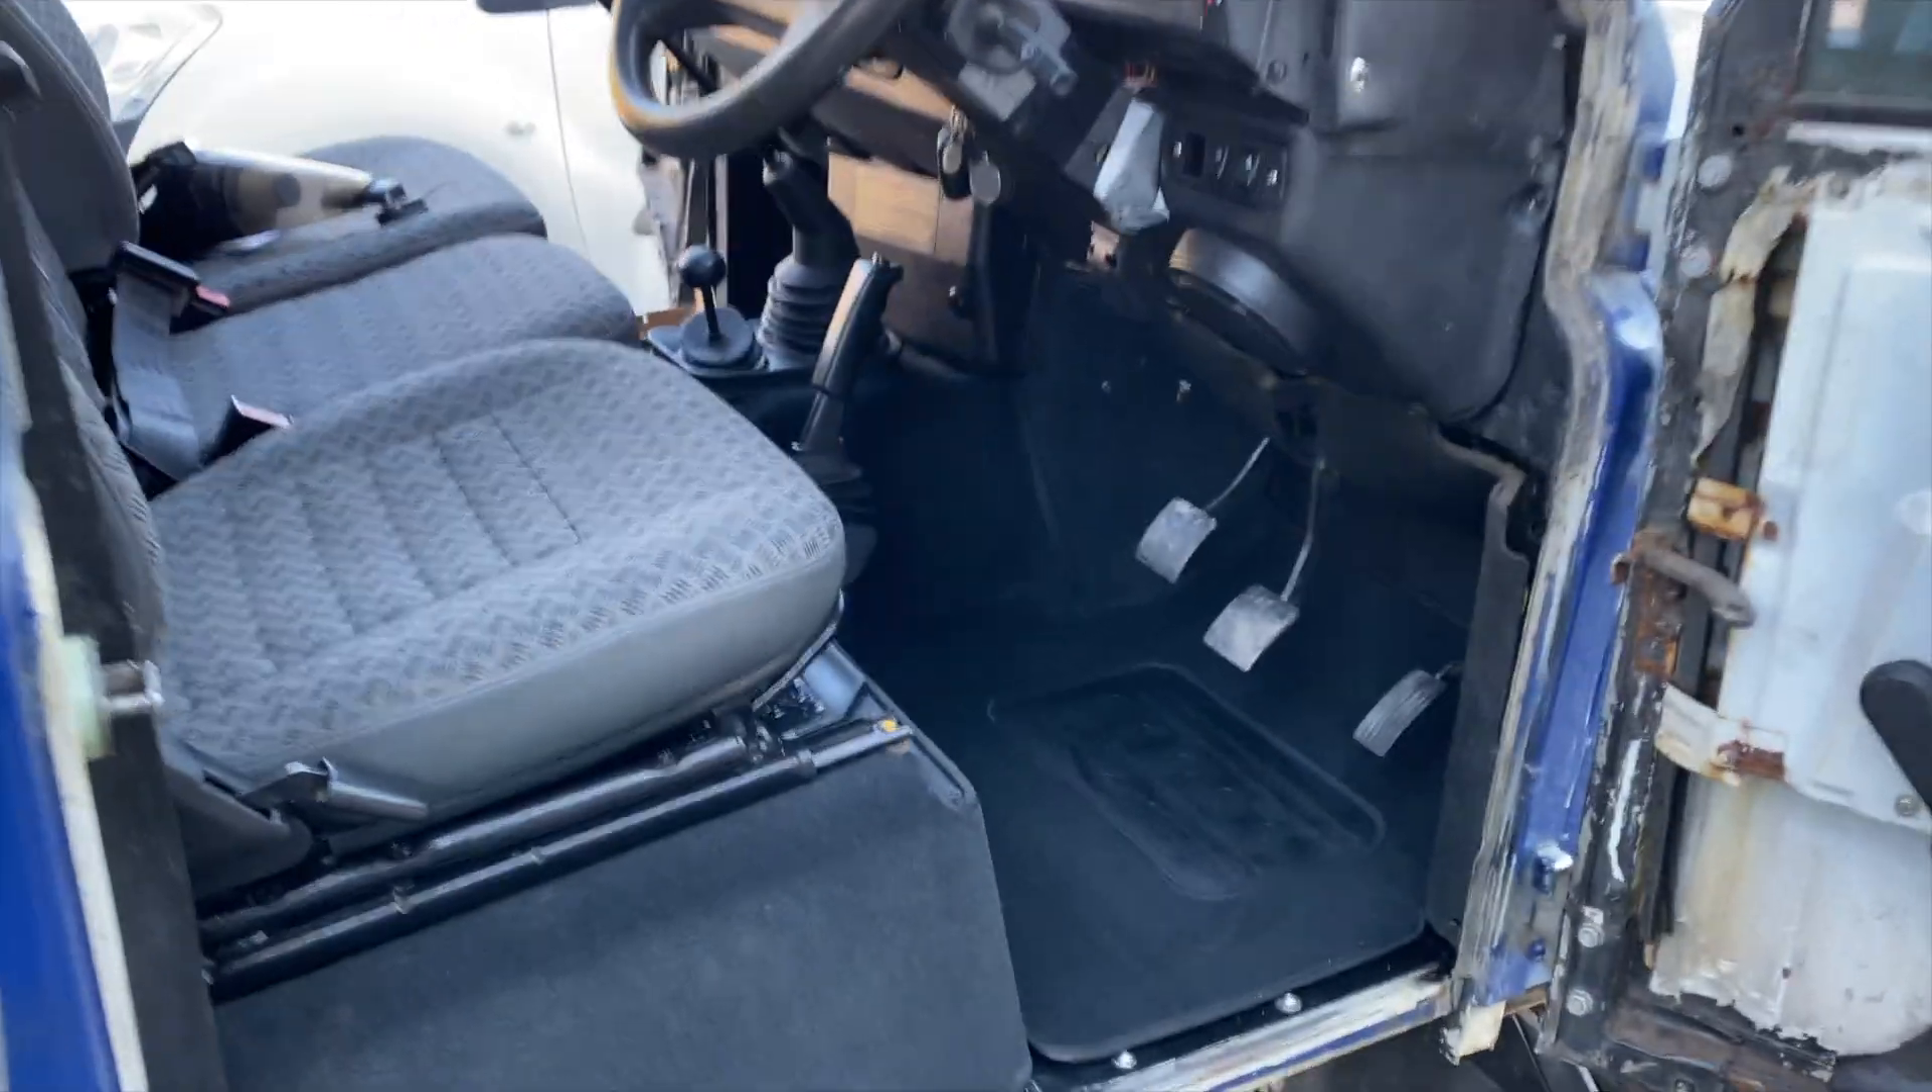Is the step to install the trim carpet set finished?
Yes.